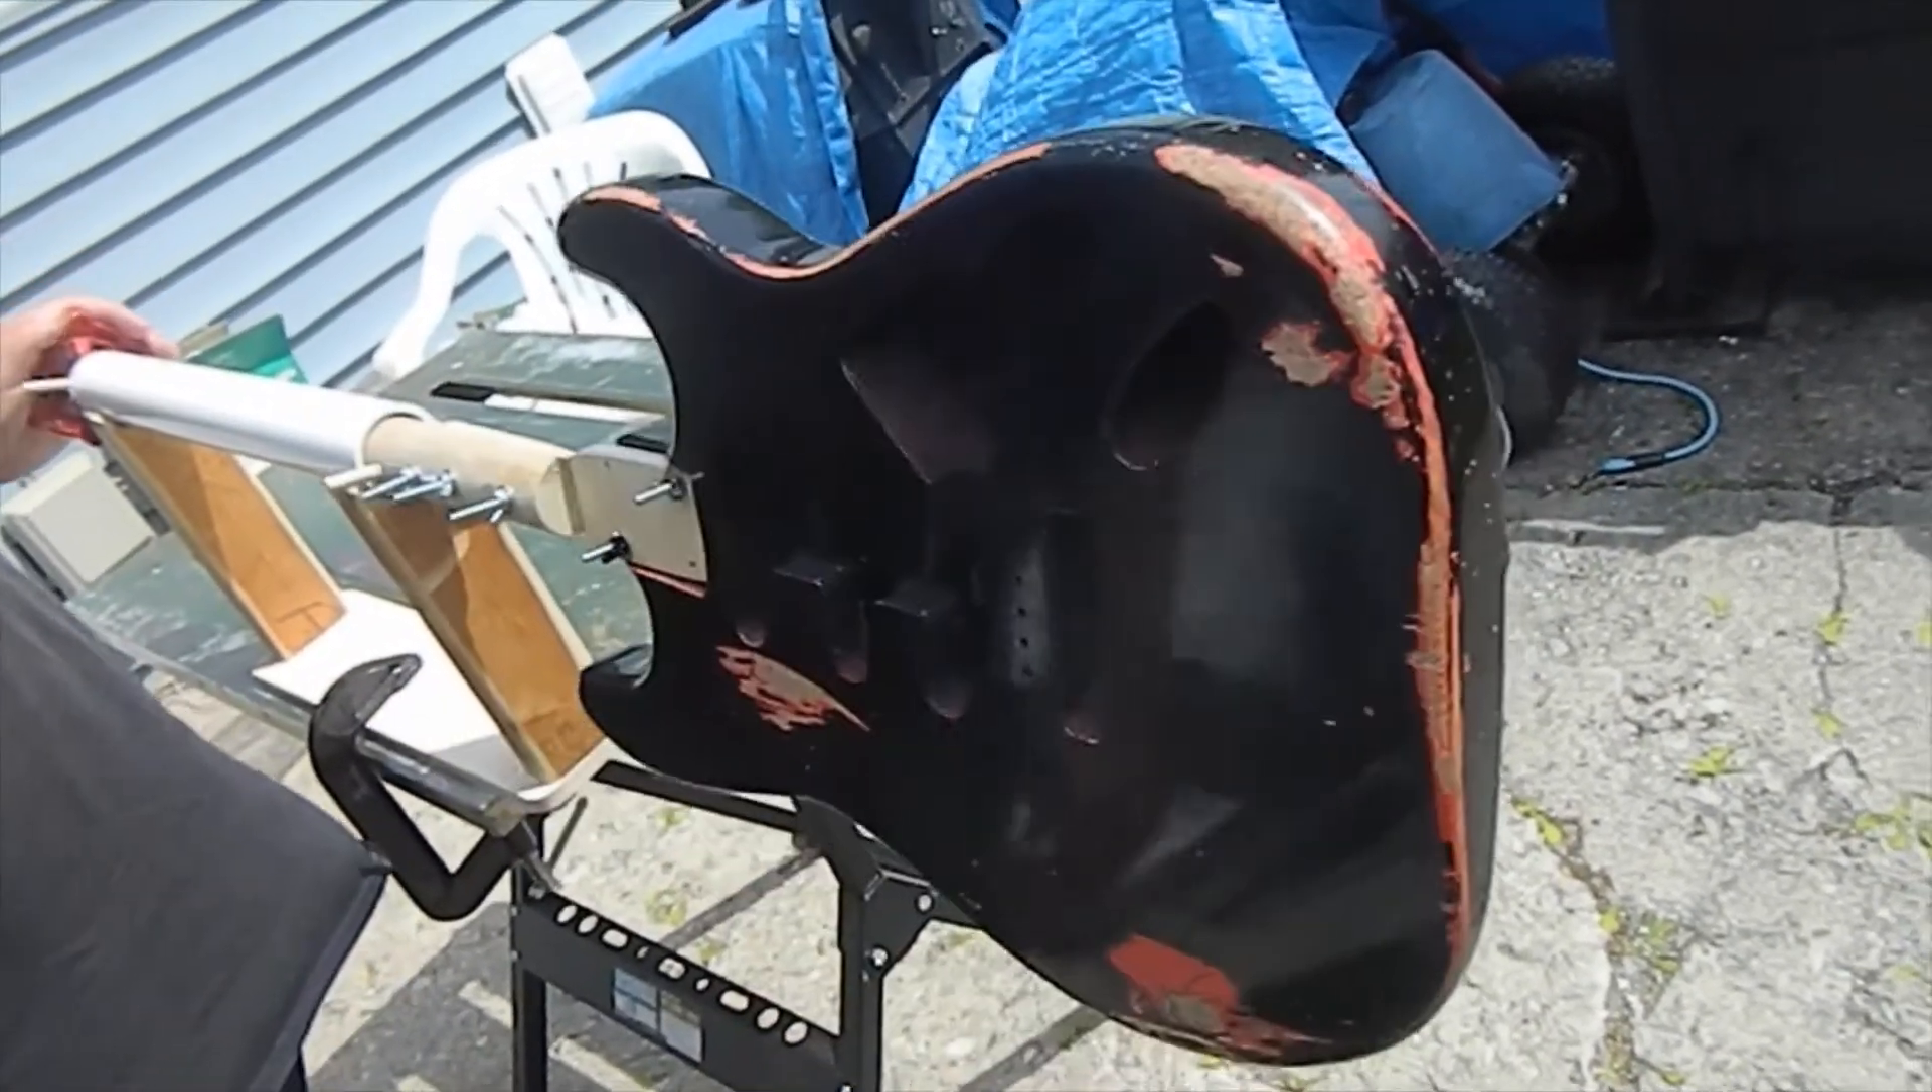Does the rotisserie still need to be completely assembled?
No.